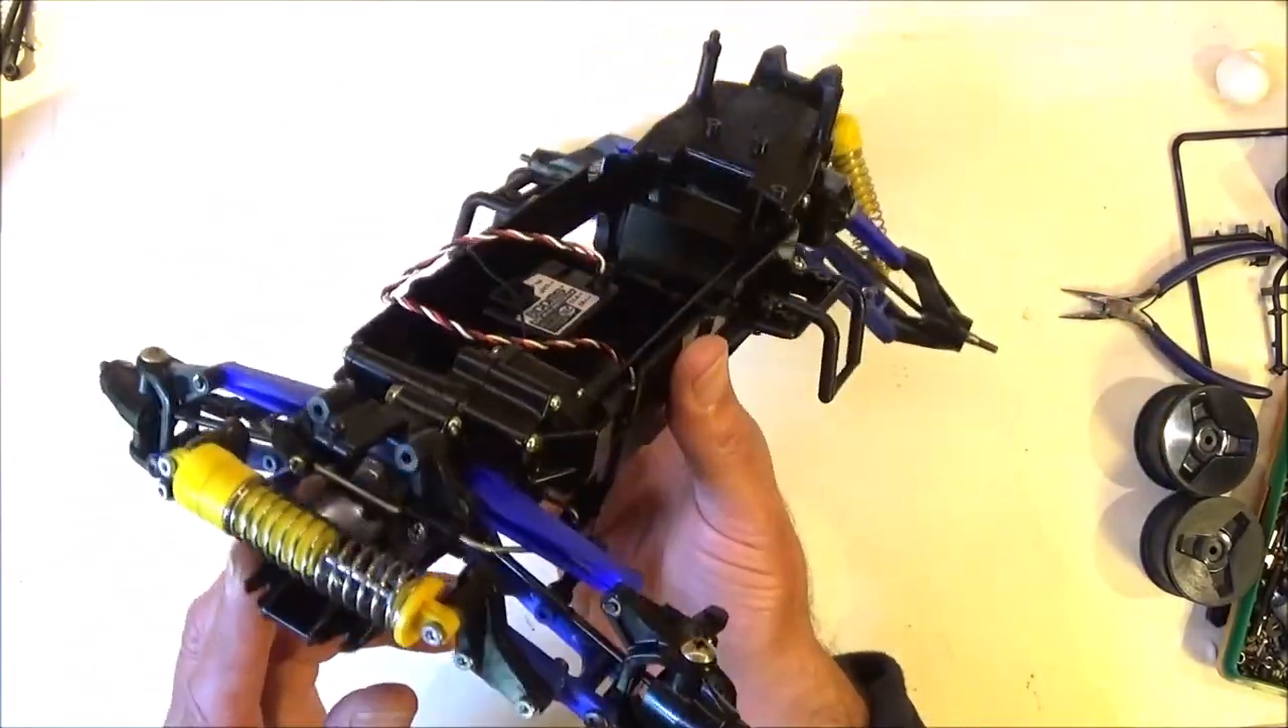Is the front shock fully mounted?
Yes.